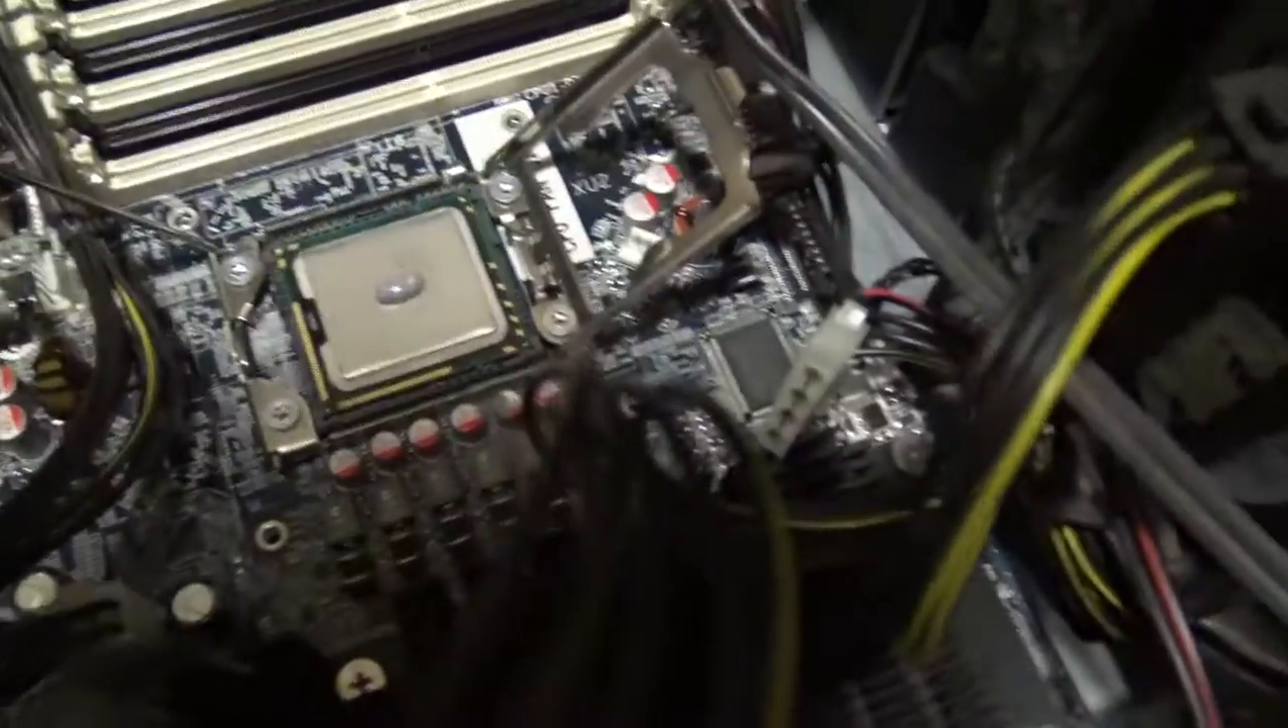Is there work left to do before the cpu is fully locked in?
Yes.